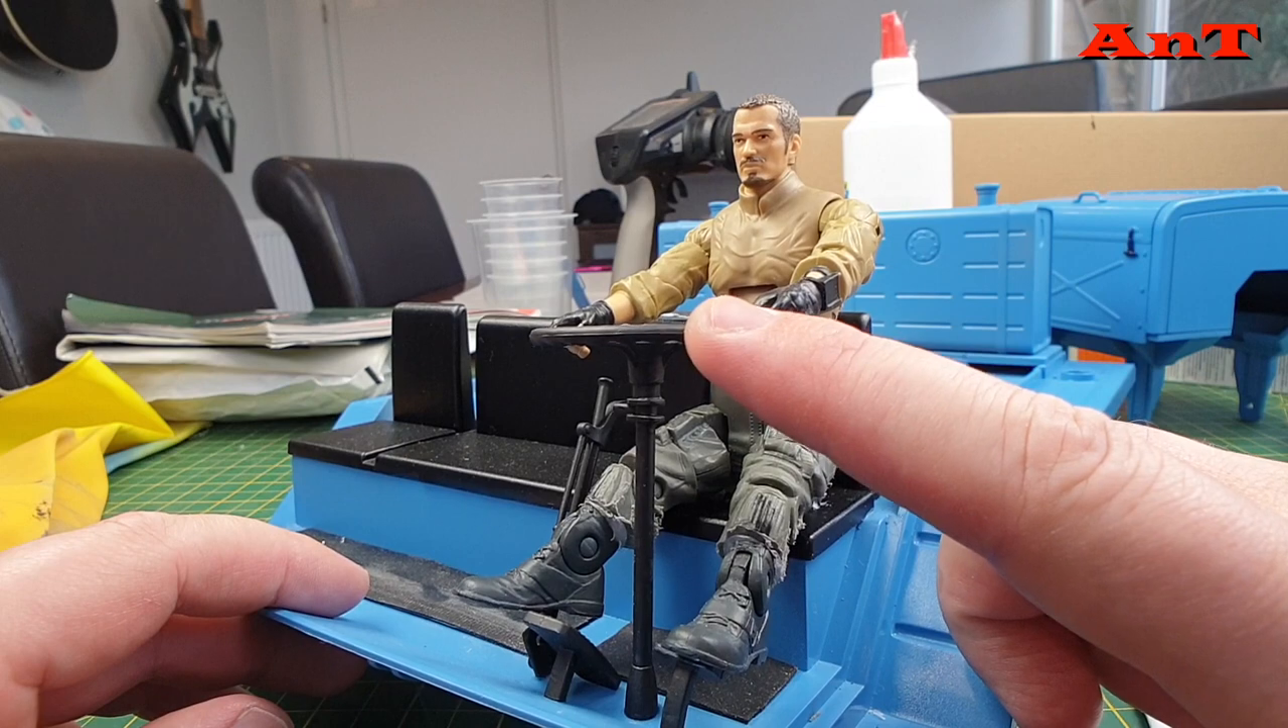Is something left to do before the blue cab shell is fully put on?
Yes.